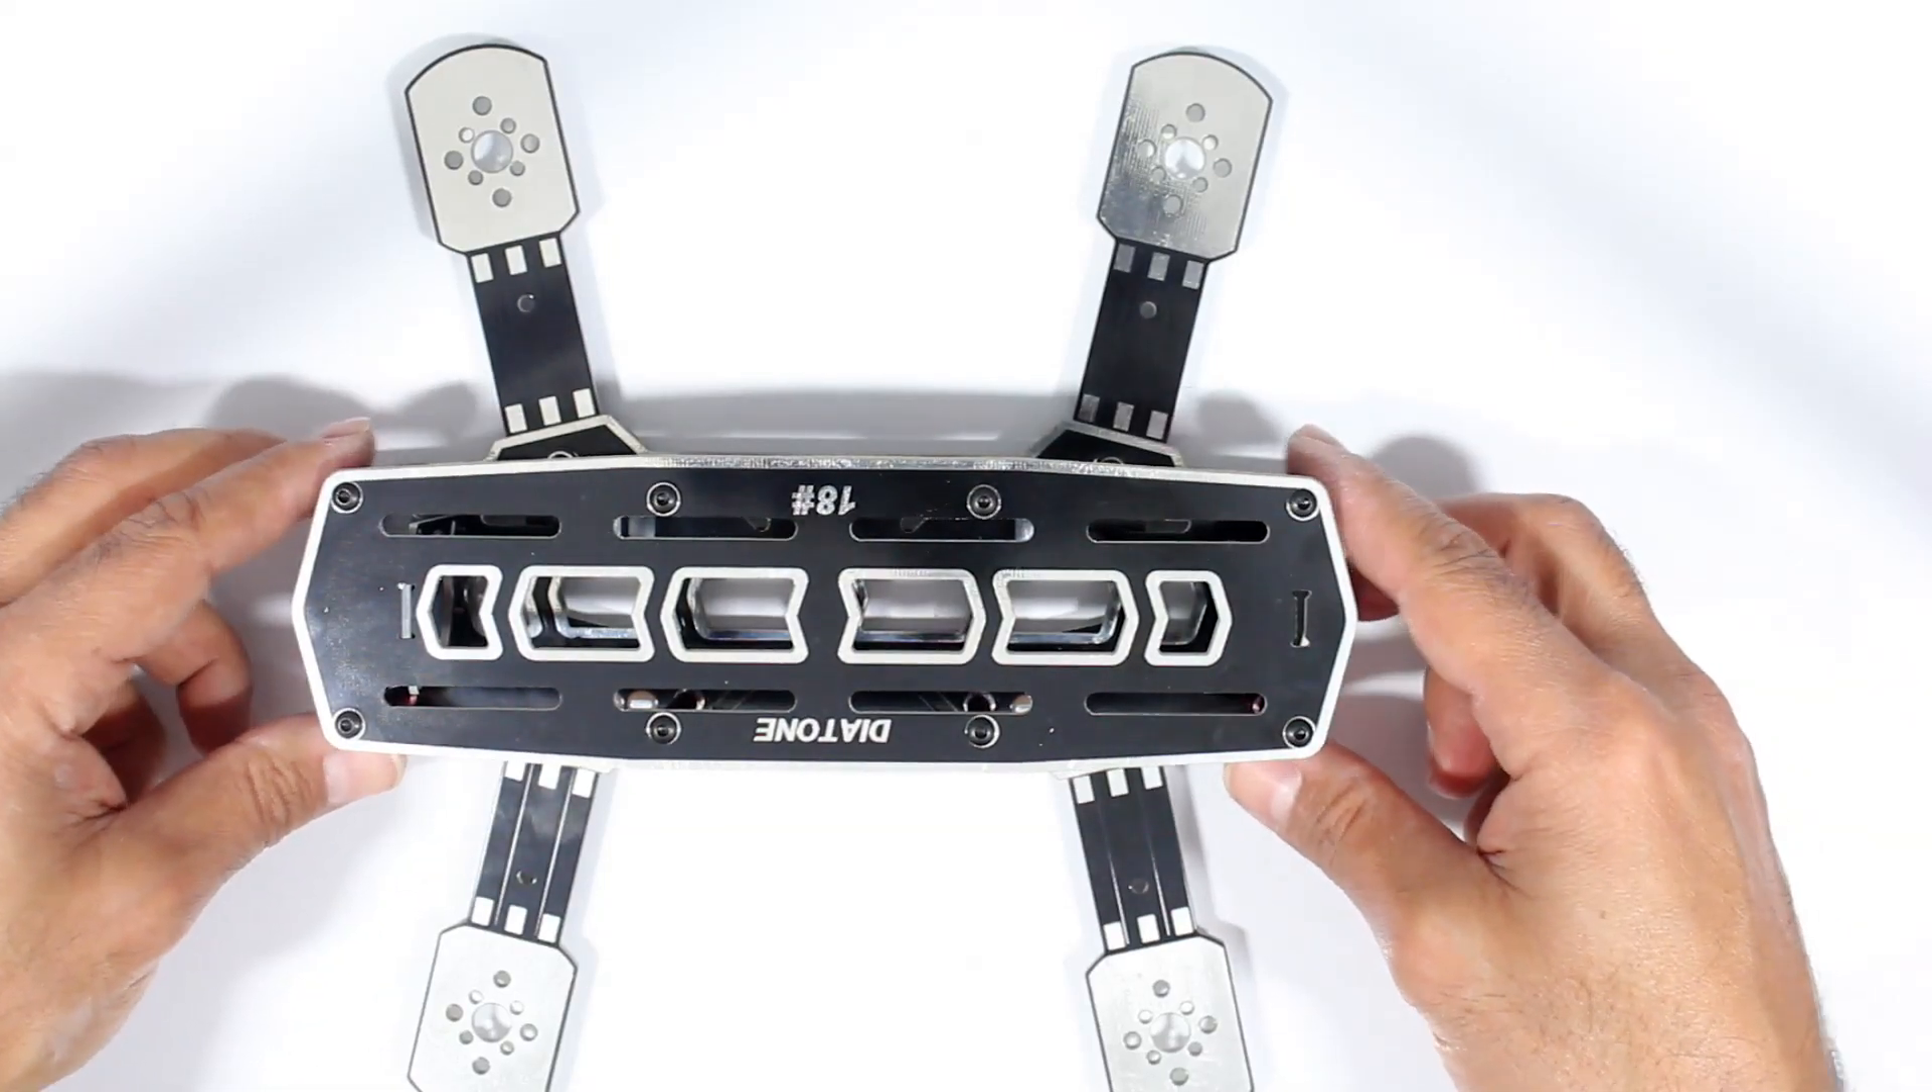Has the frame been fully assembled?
Yes.